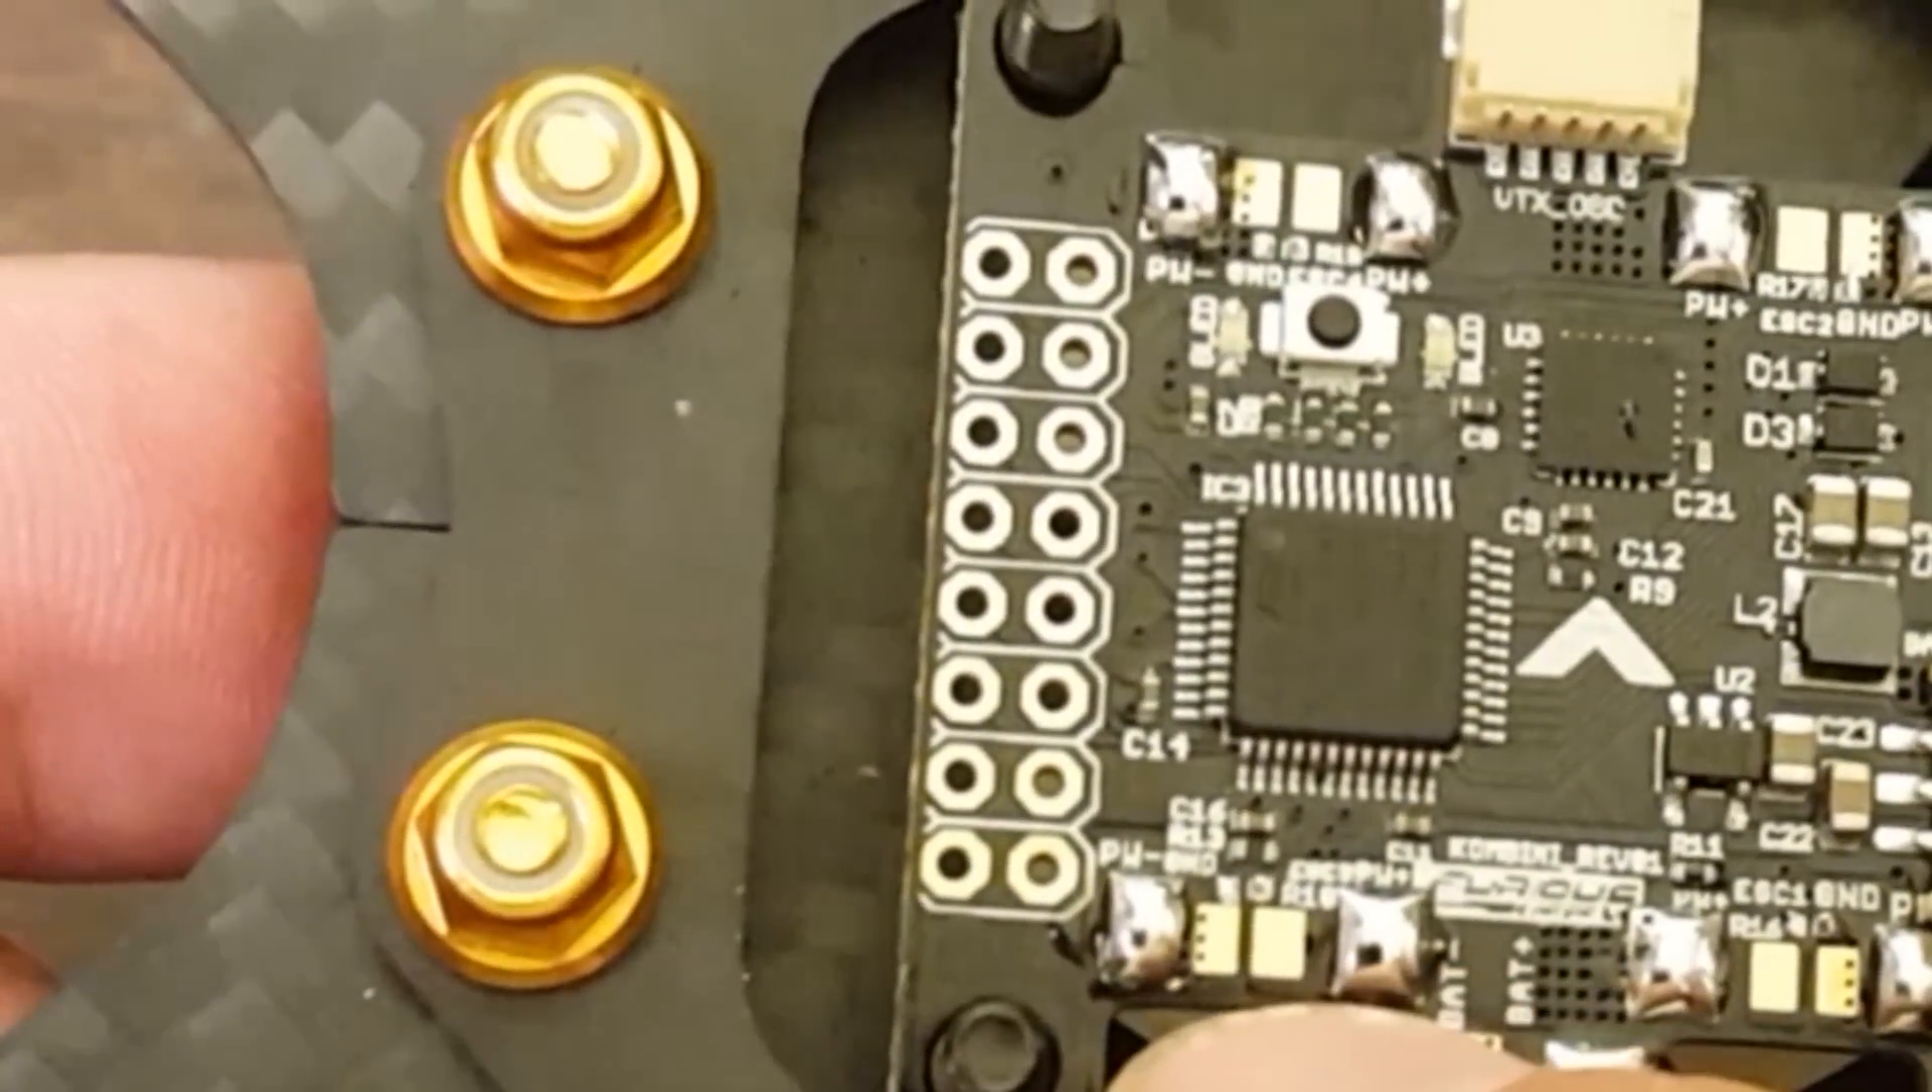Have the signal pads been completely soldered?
No.